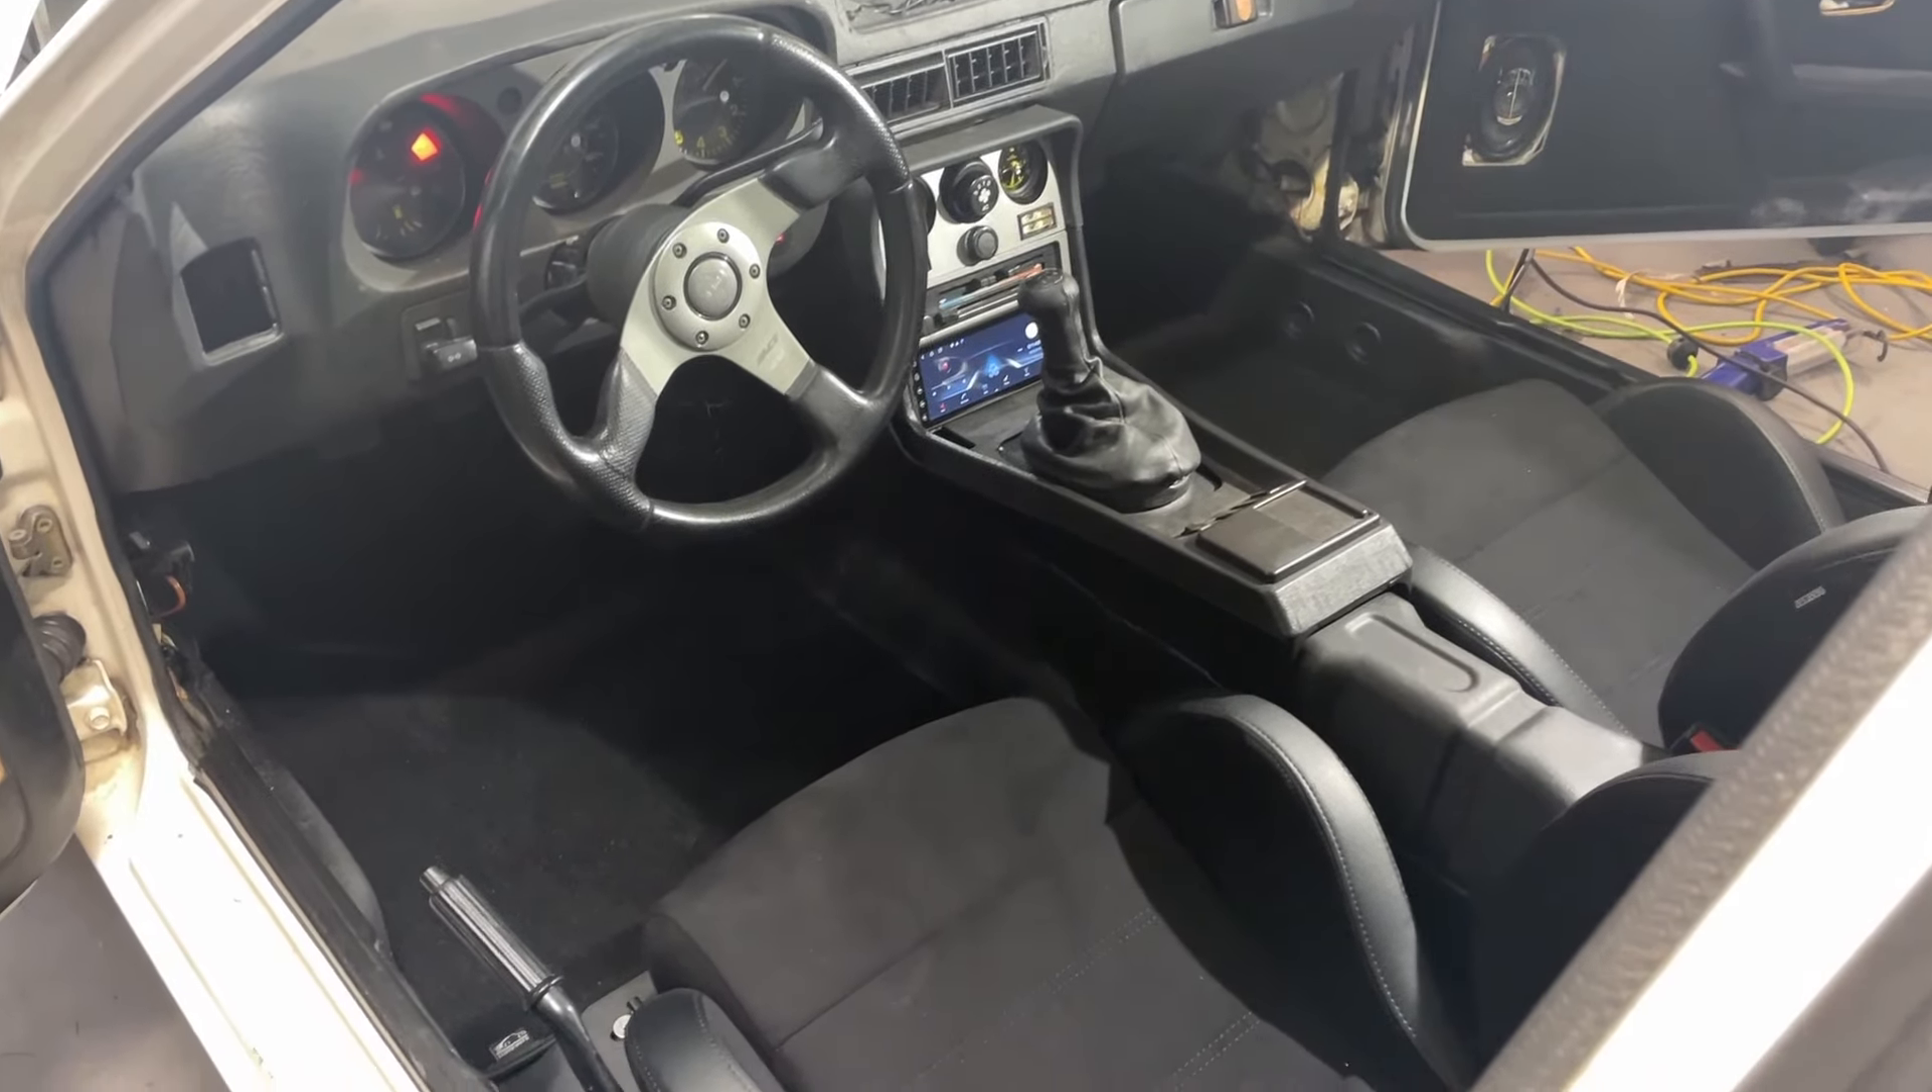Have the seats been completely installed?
Yes.